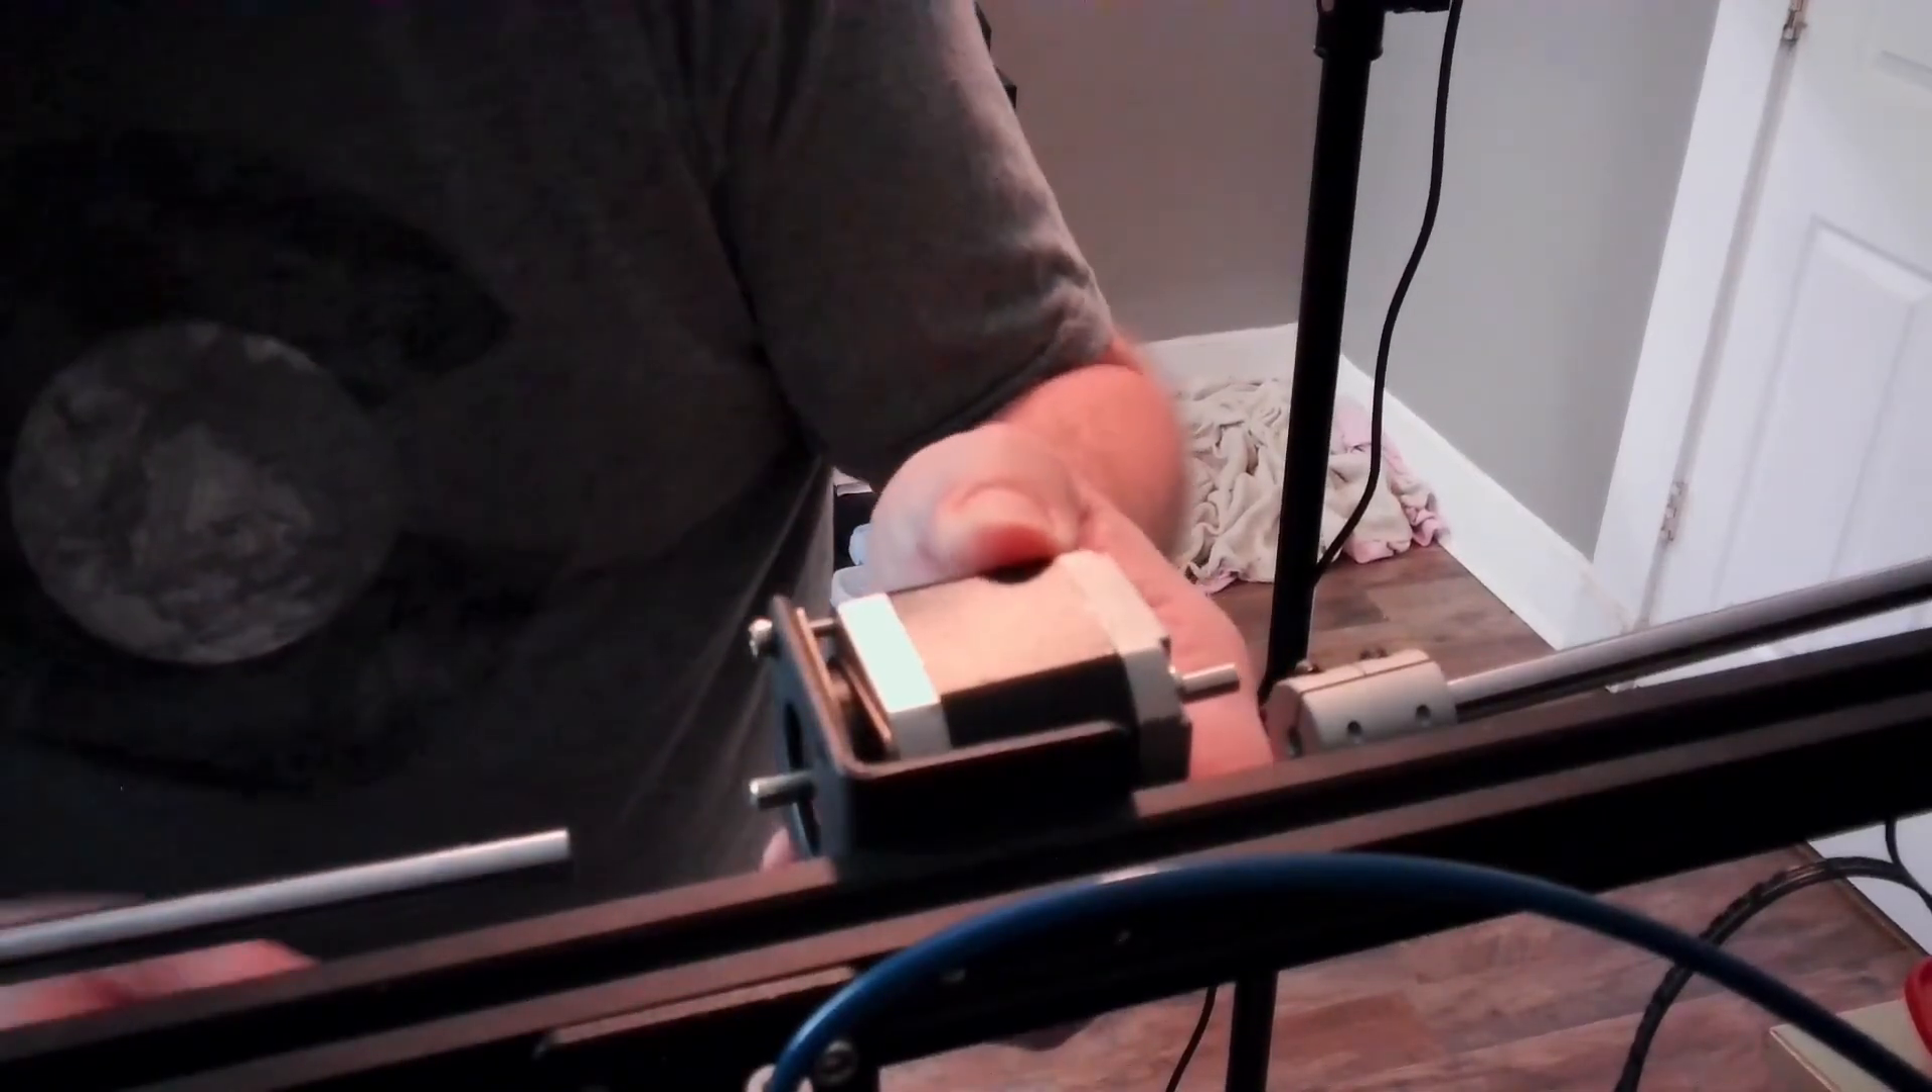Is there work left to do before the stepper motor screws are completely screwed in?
Yes.